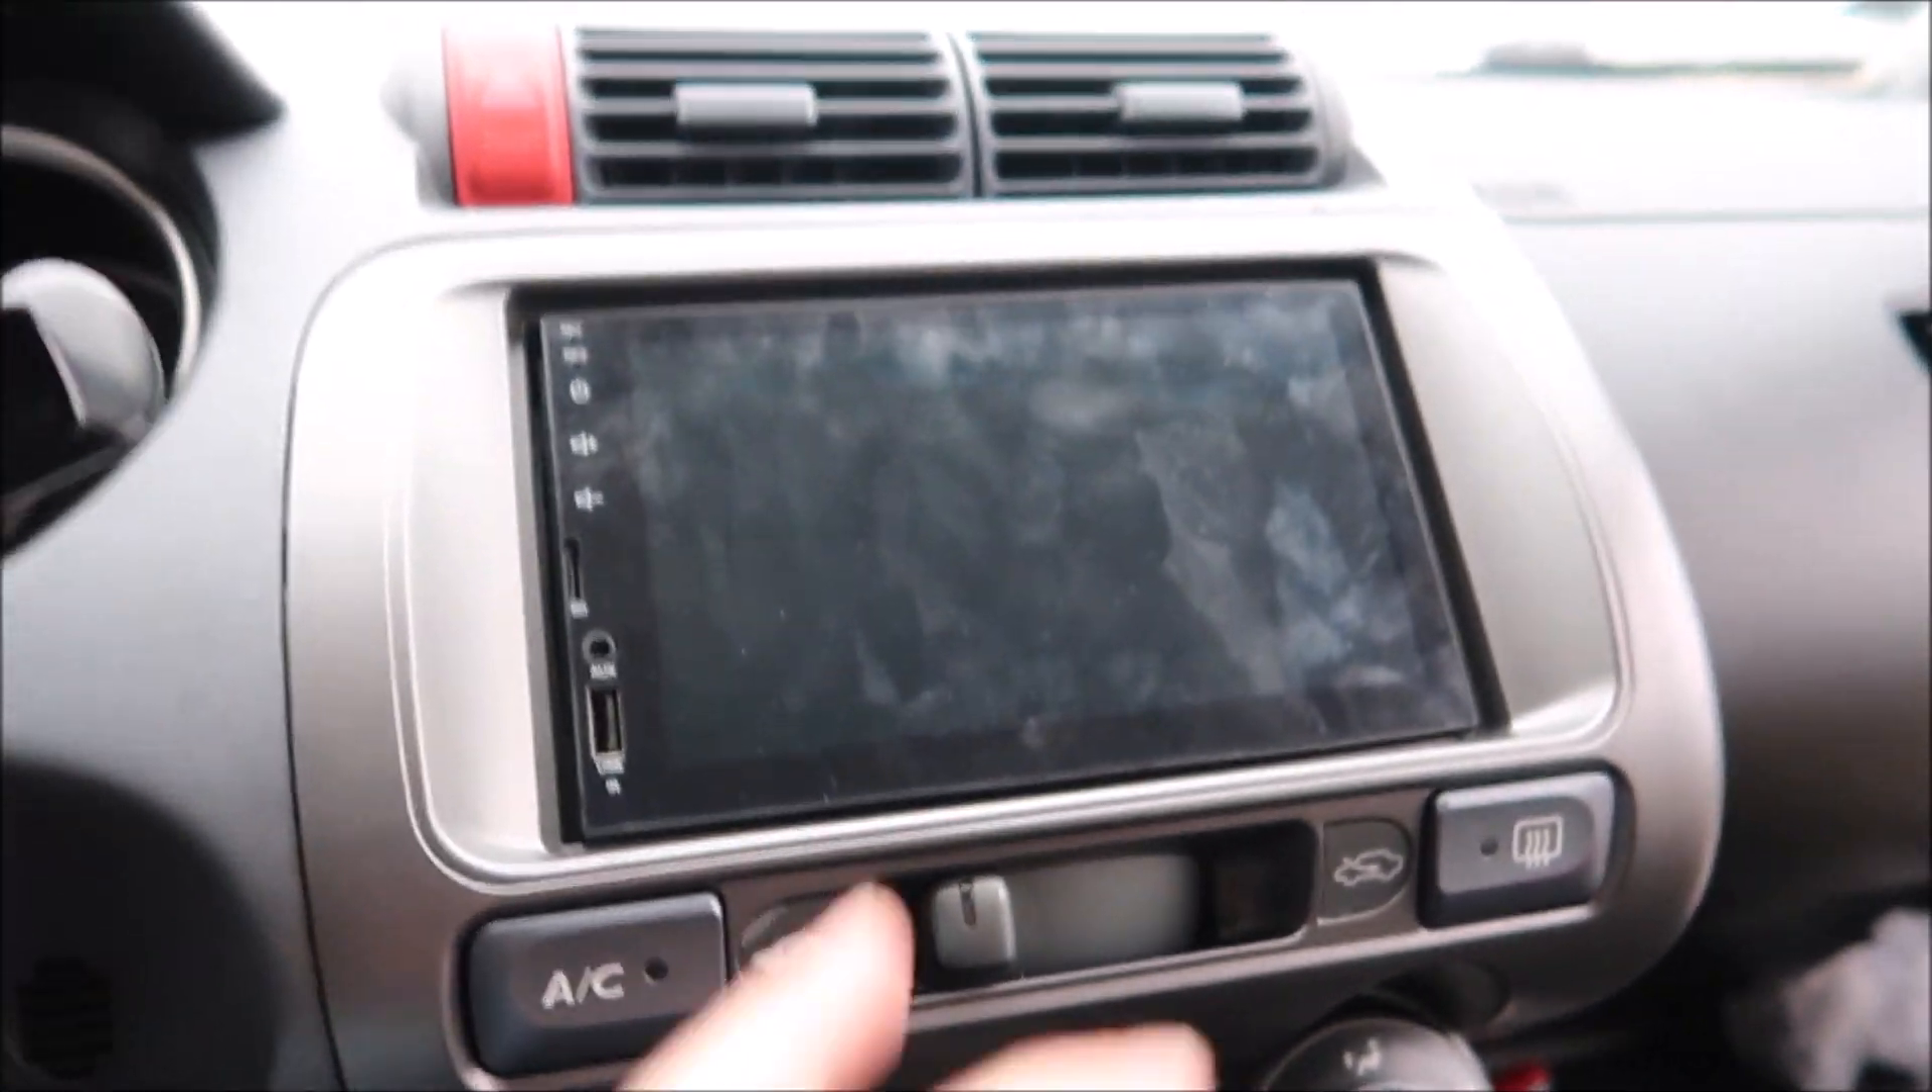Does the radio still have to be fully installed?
No.